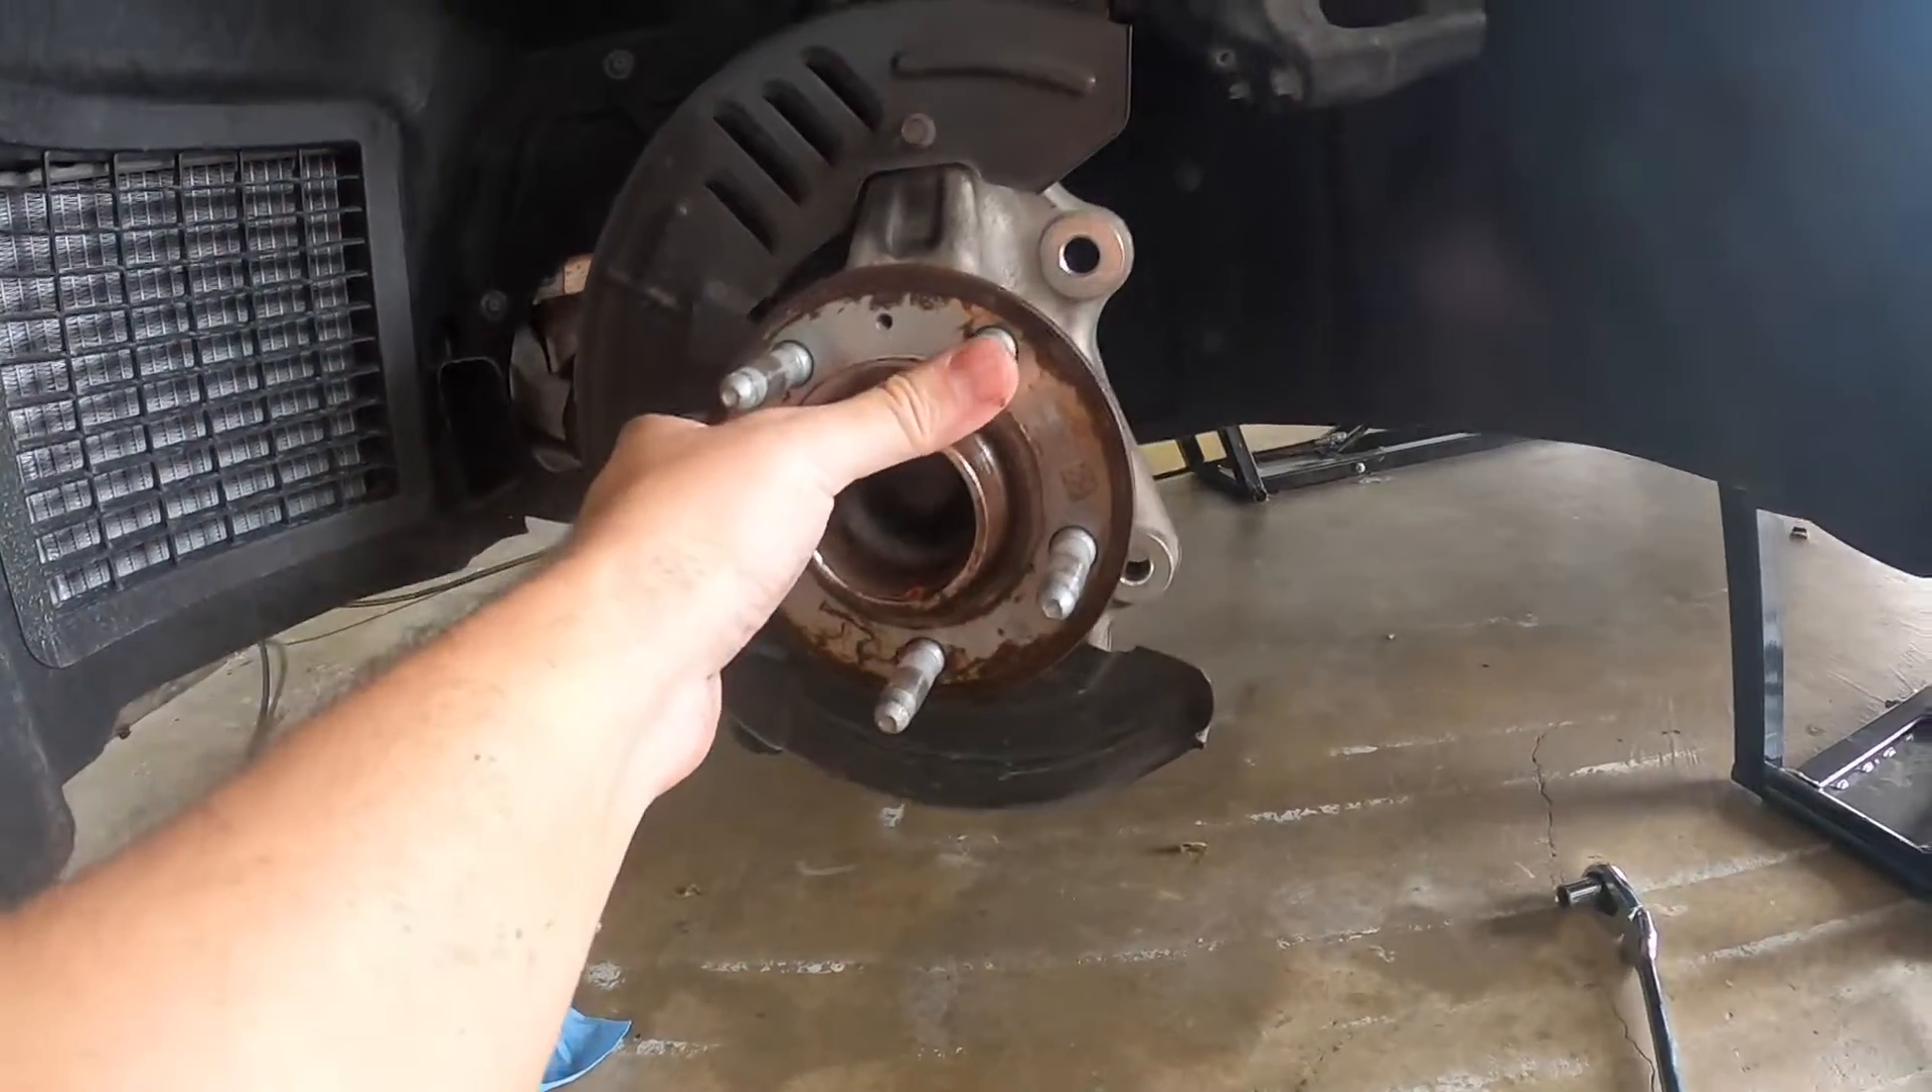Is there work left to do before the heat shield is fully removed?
Yes.